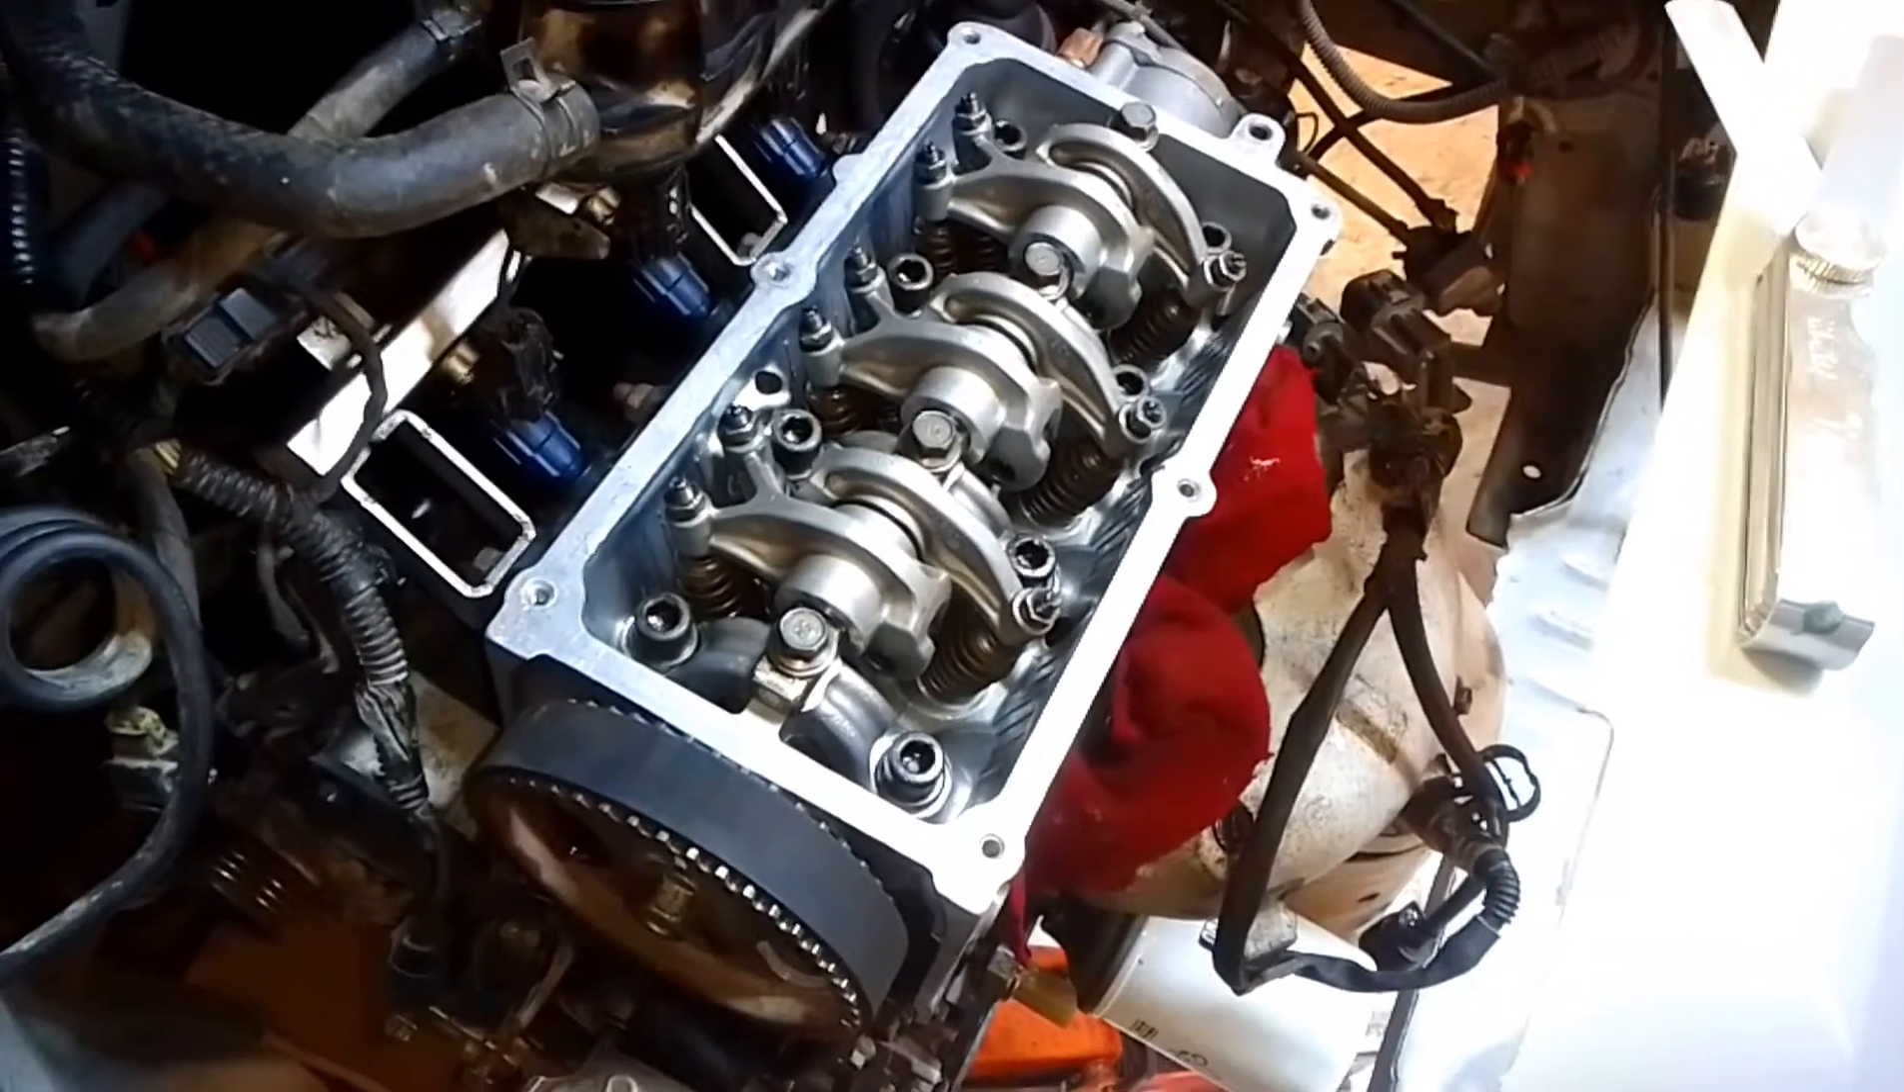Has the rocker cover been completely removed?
Yes.